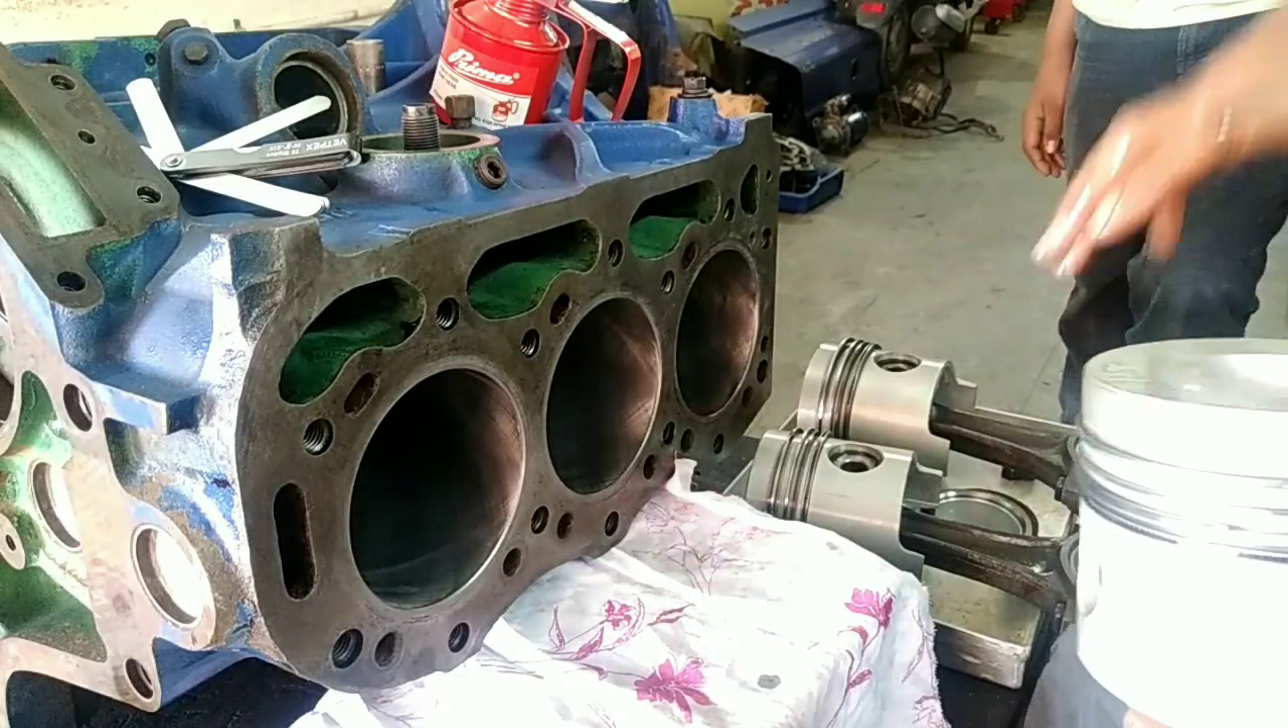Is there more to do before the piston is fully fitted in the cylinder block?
Yes.